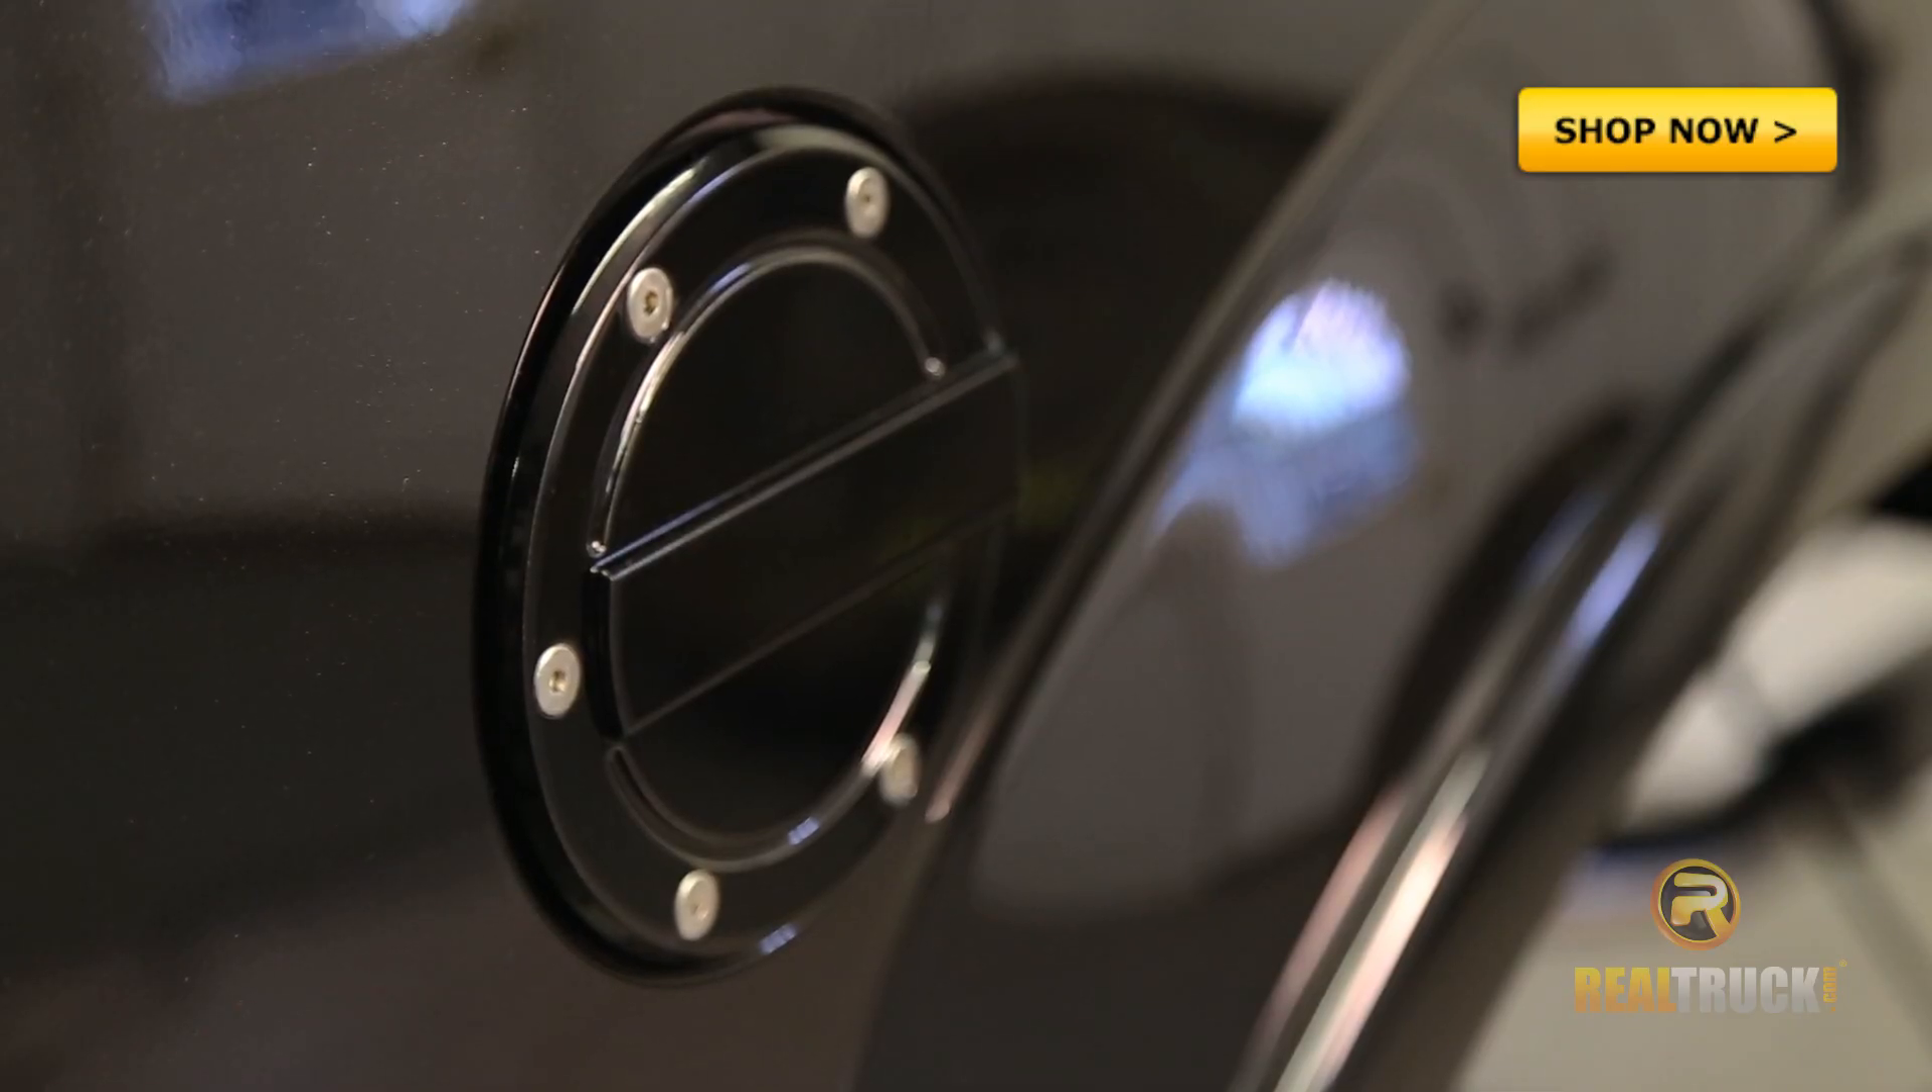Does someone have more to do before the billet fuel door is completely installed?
No.